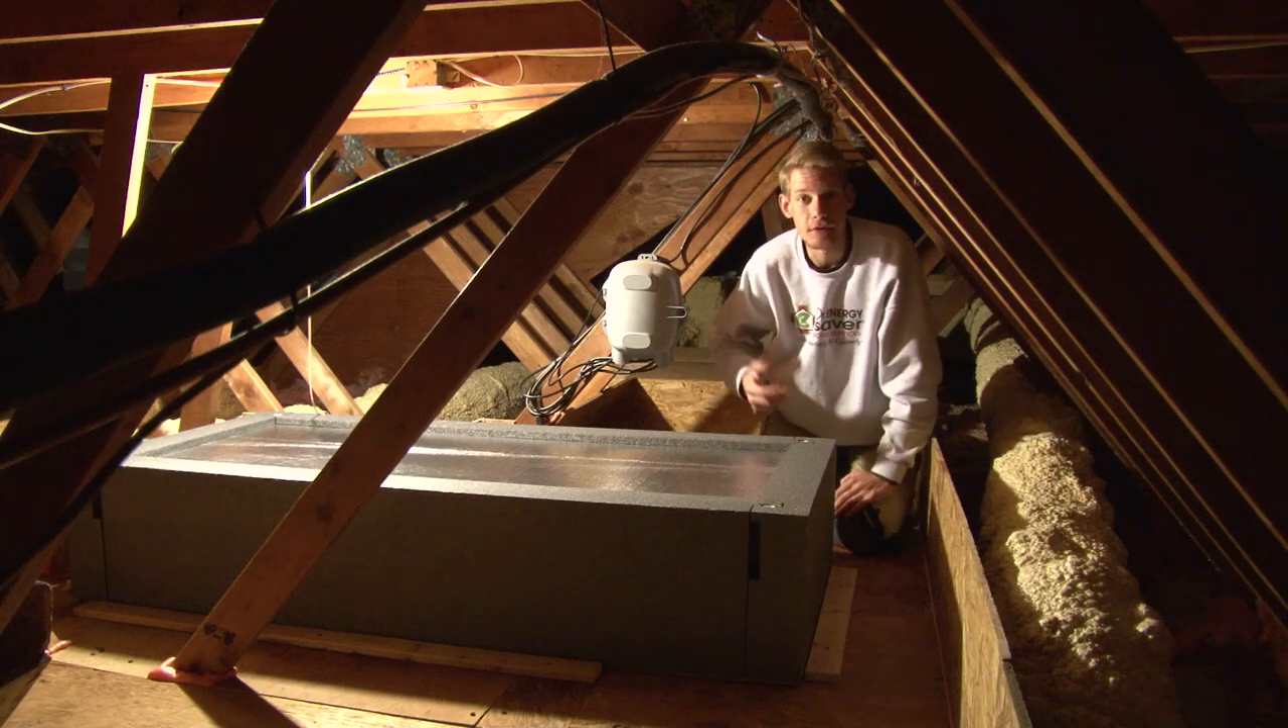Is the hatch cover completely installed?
Yes.